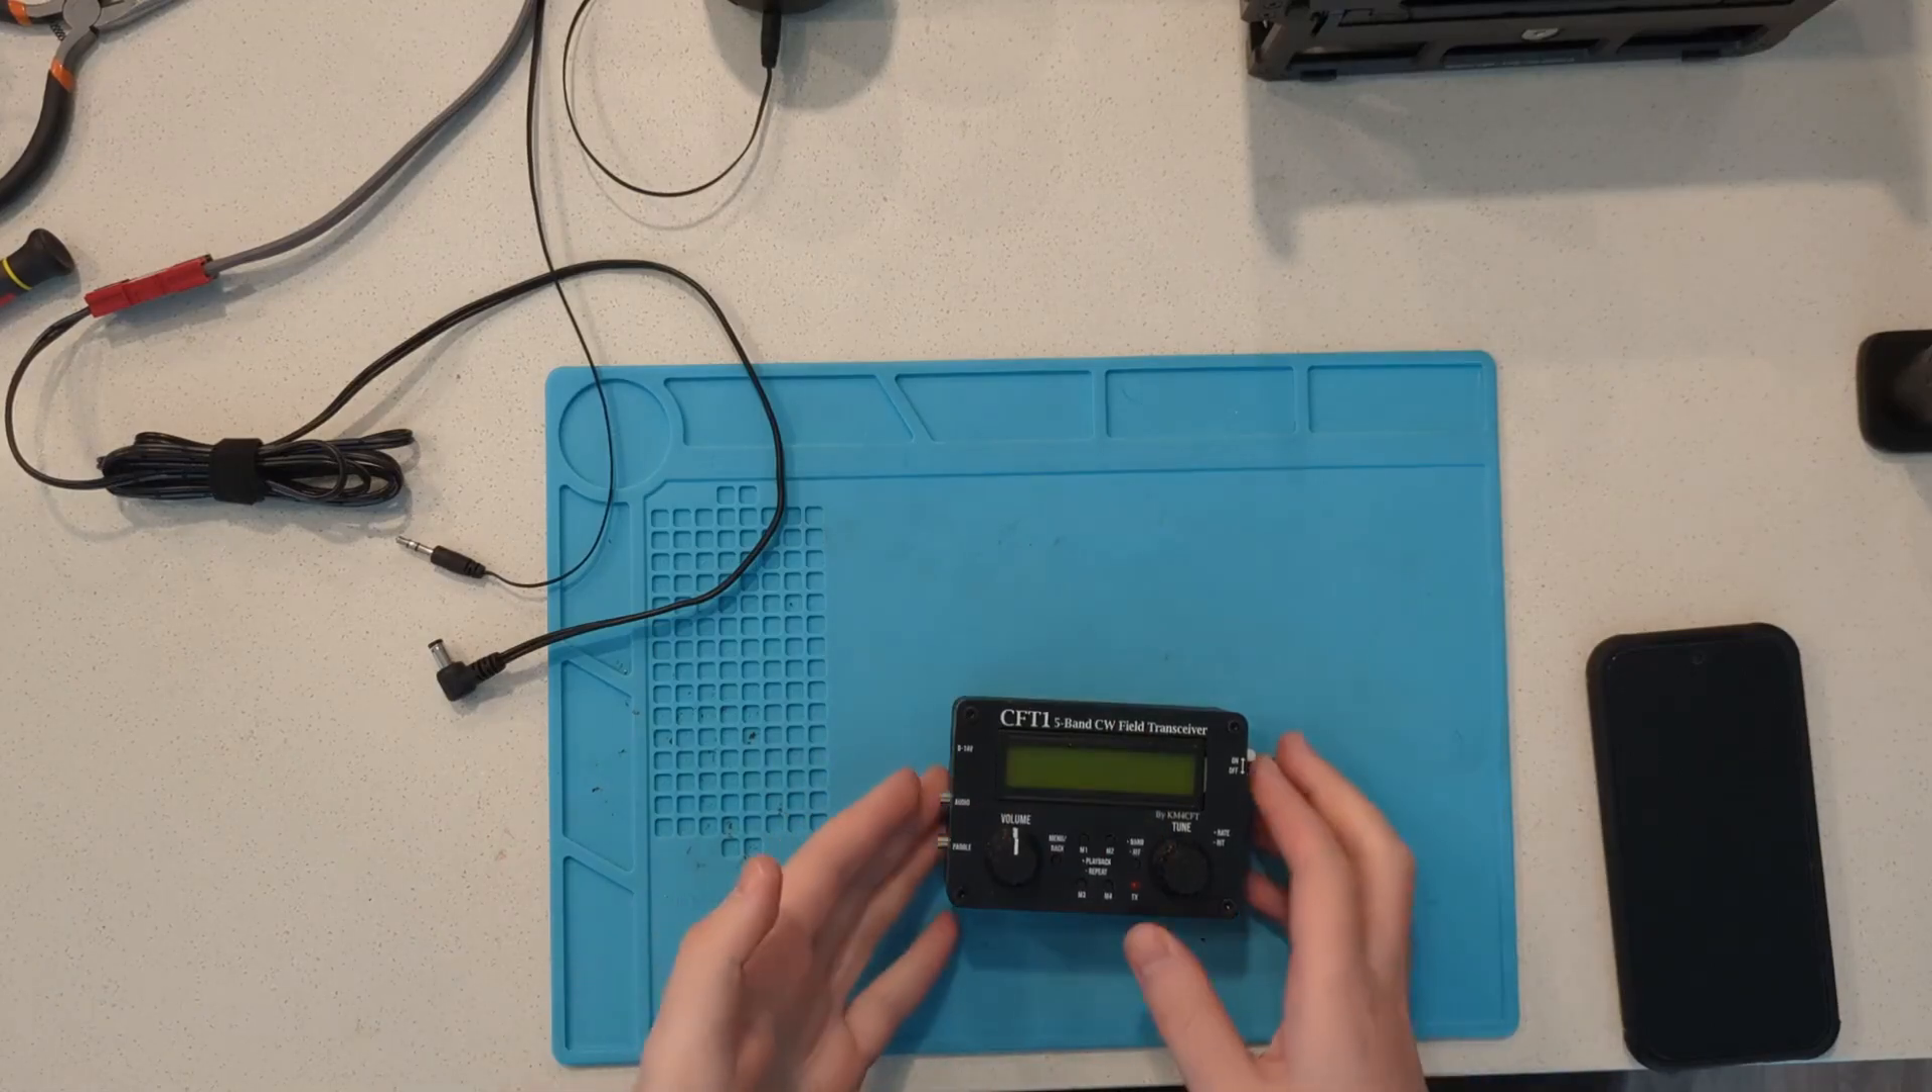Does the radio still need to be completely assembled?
No.